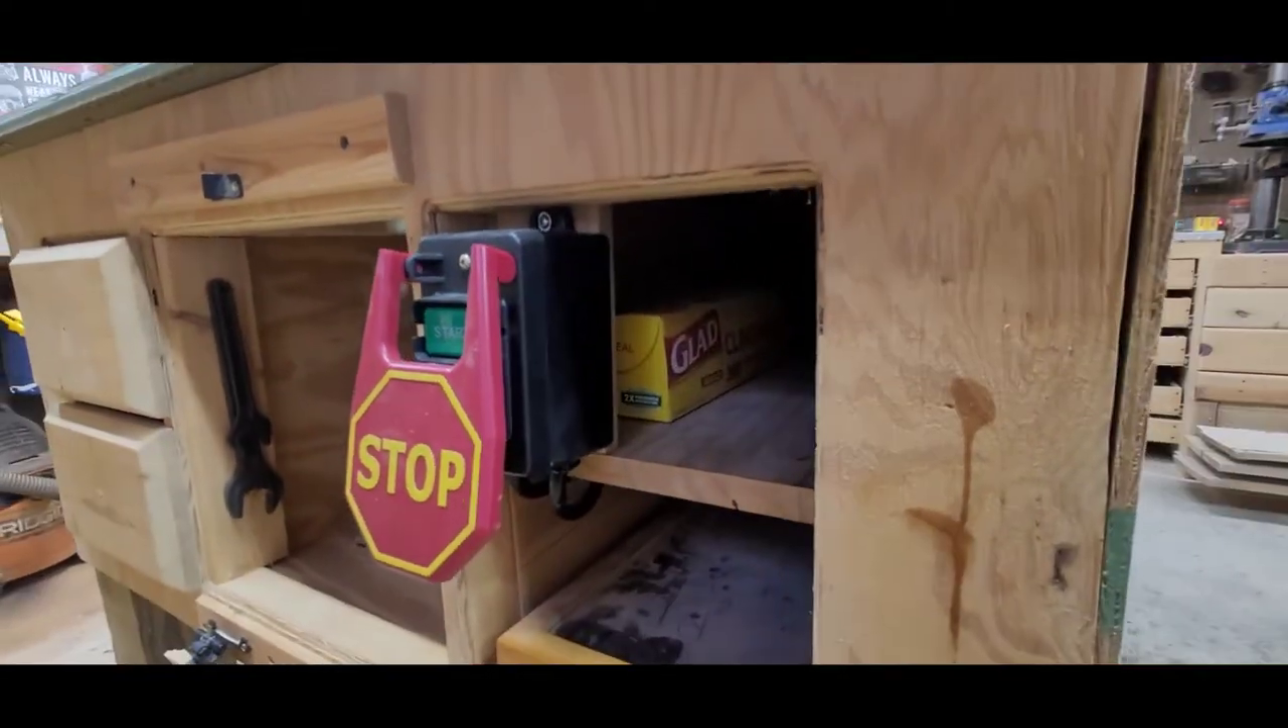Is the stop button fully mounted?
Yes.